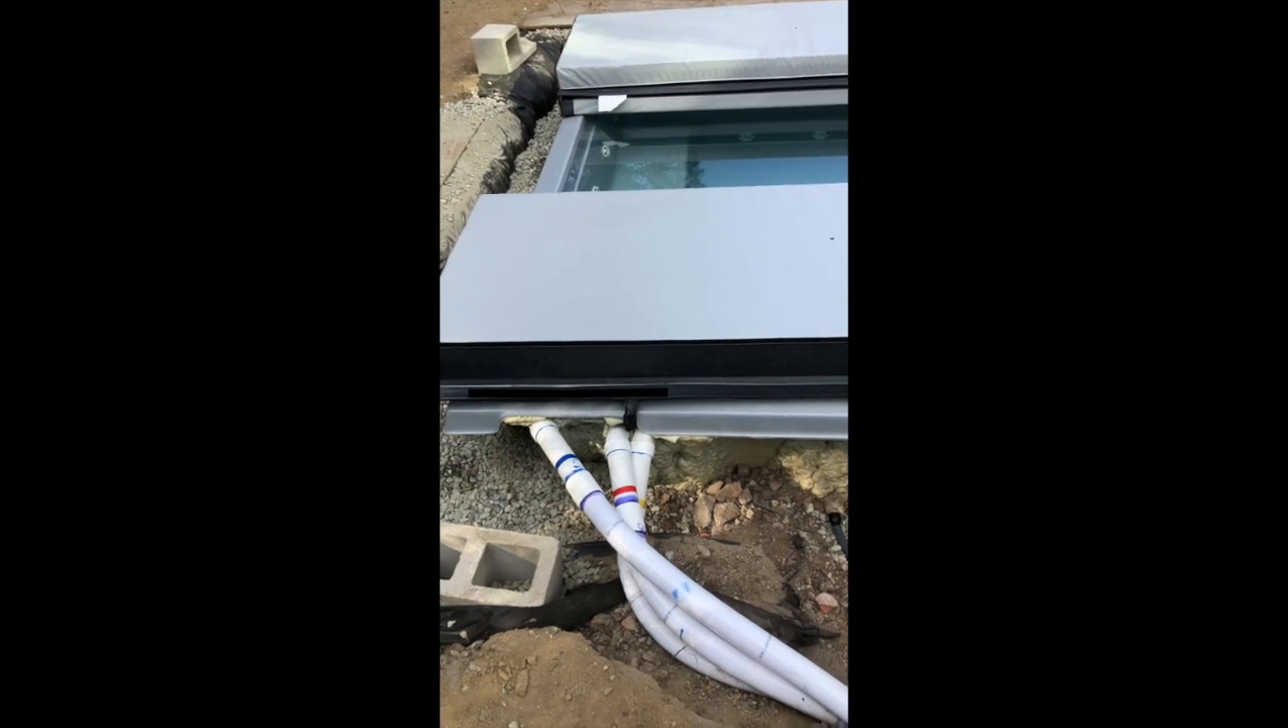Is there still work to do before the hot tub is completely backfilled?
Yes.